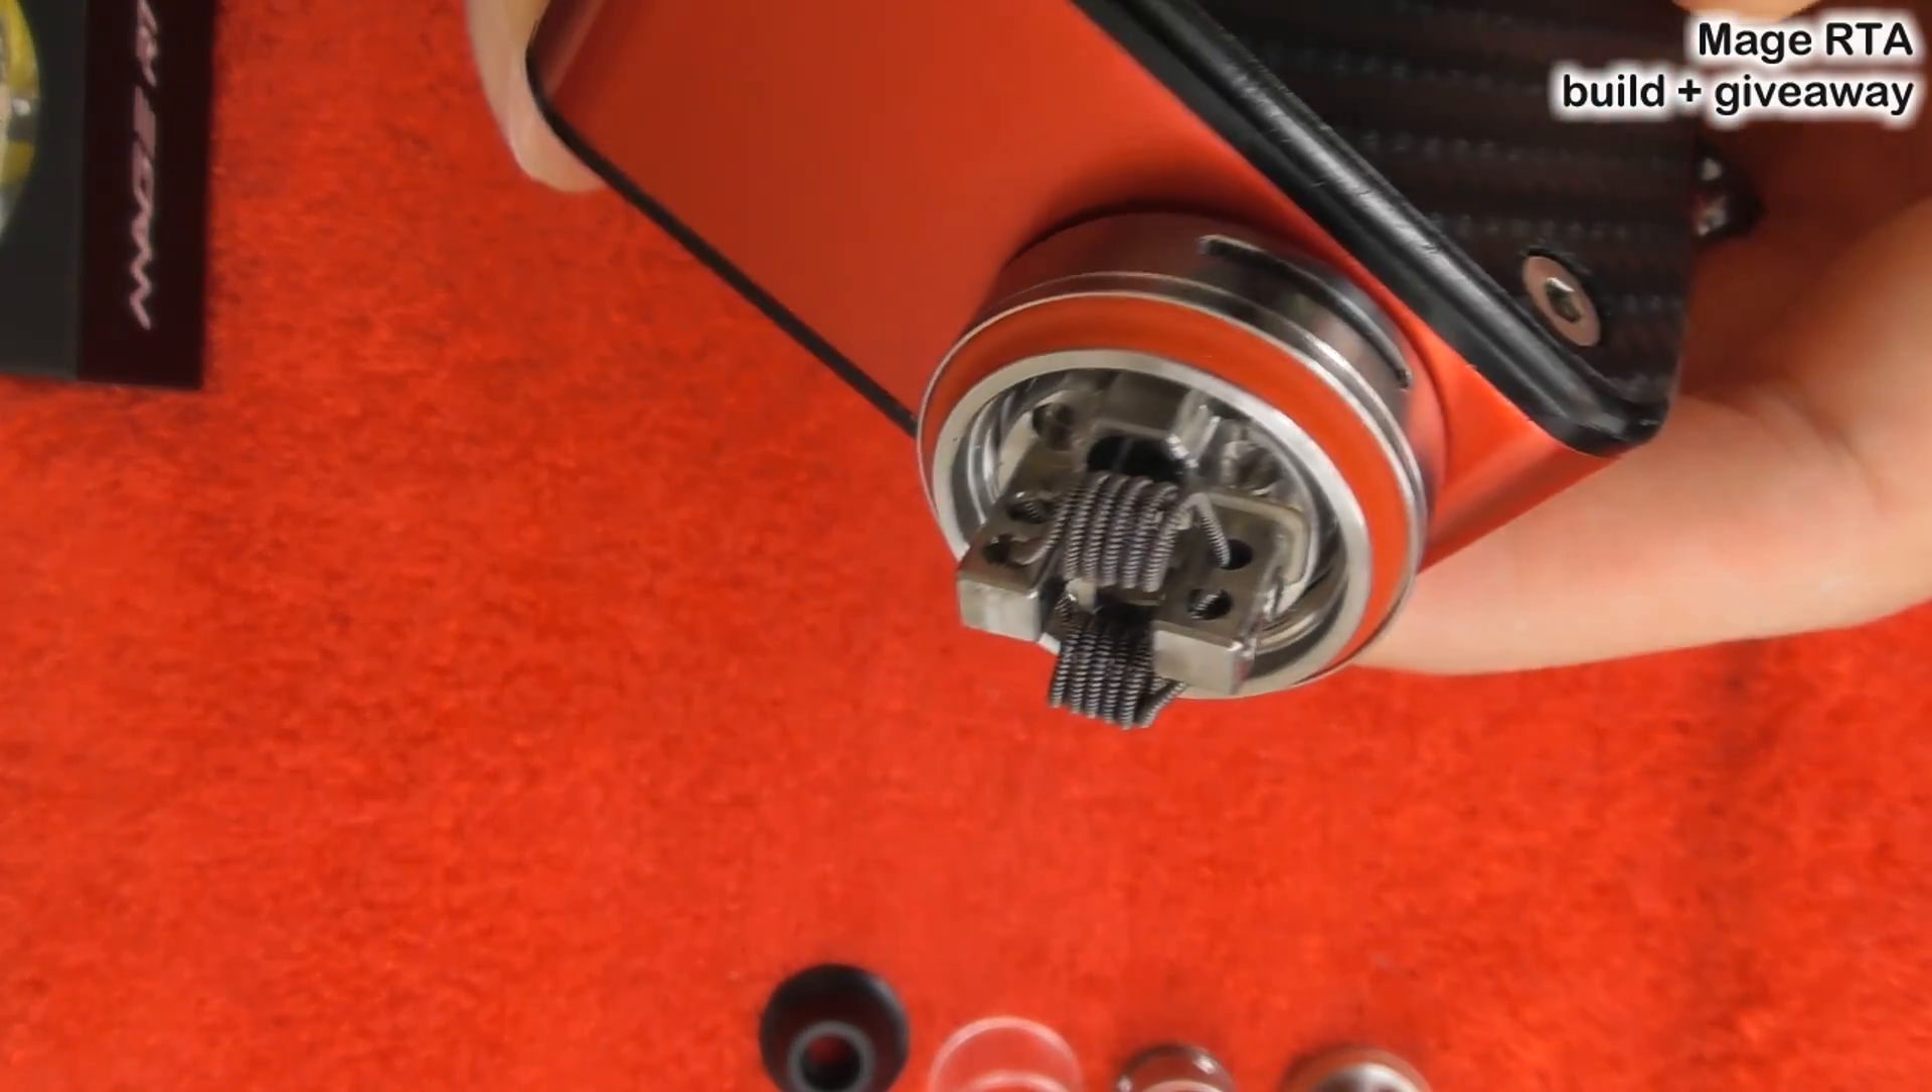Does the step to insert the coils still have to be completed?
No.